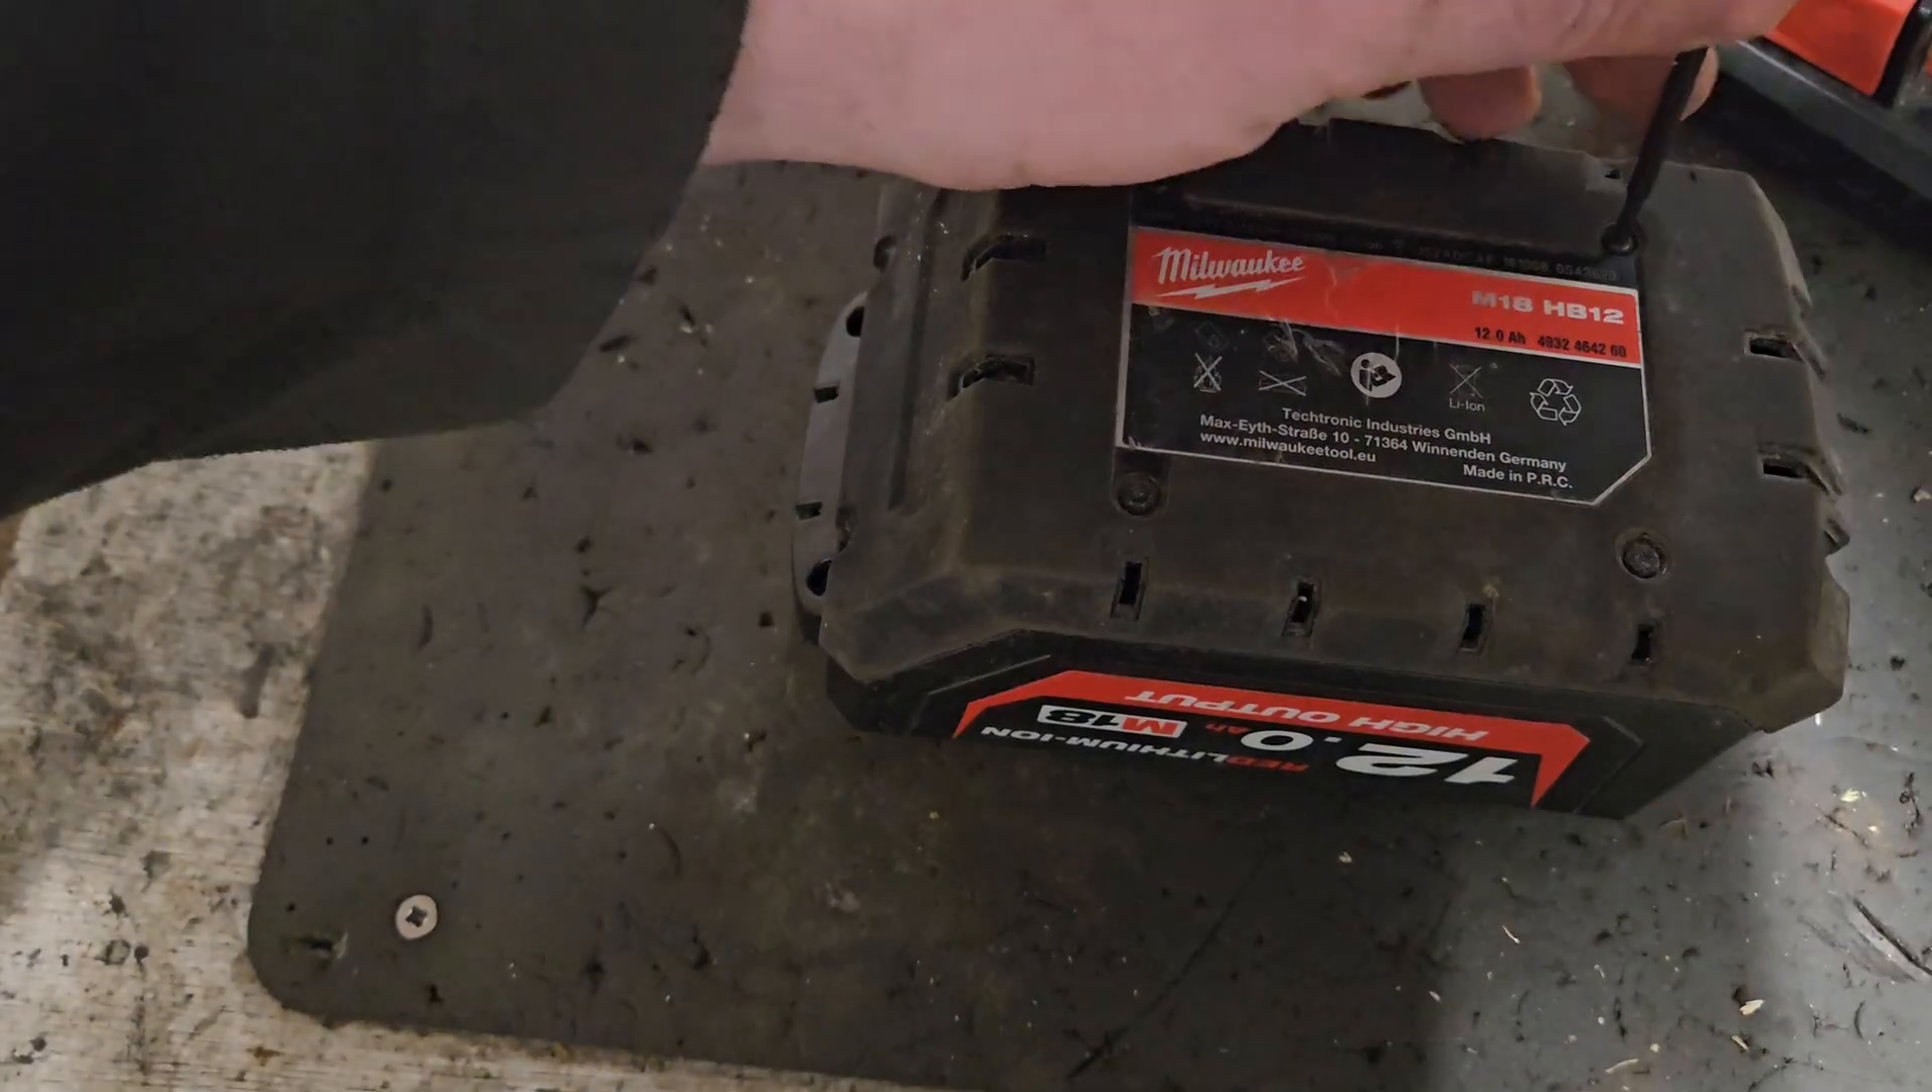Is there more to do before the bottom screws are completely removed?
Yes.